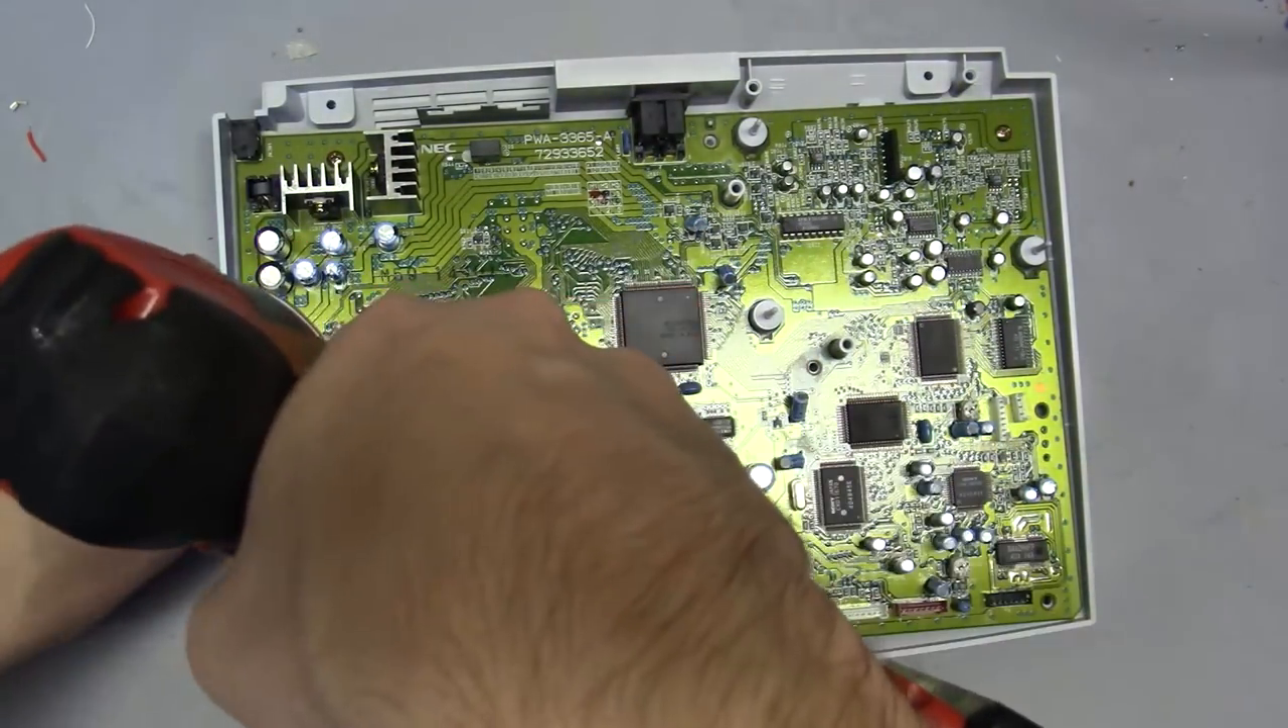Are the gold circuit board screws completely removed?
No.